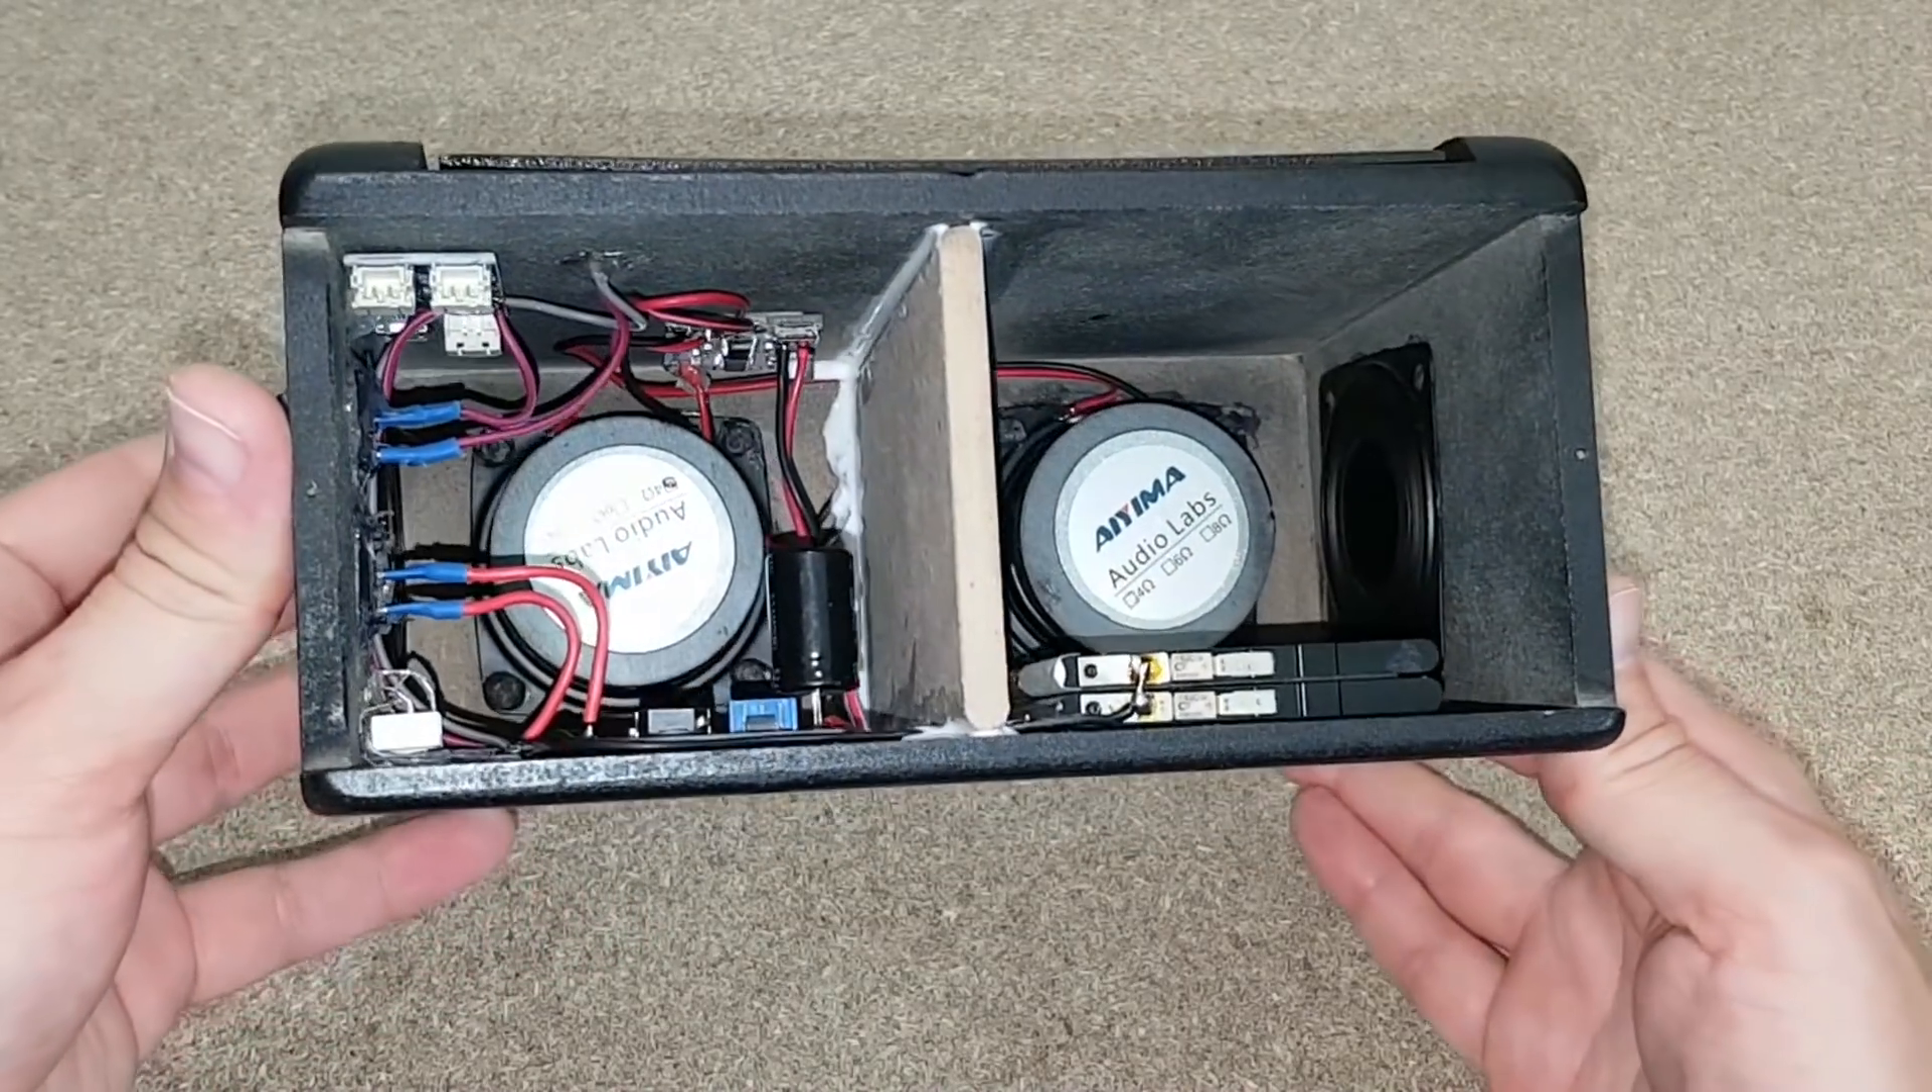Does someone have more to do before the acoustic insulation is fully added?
Yes.